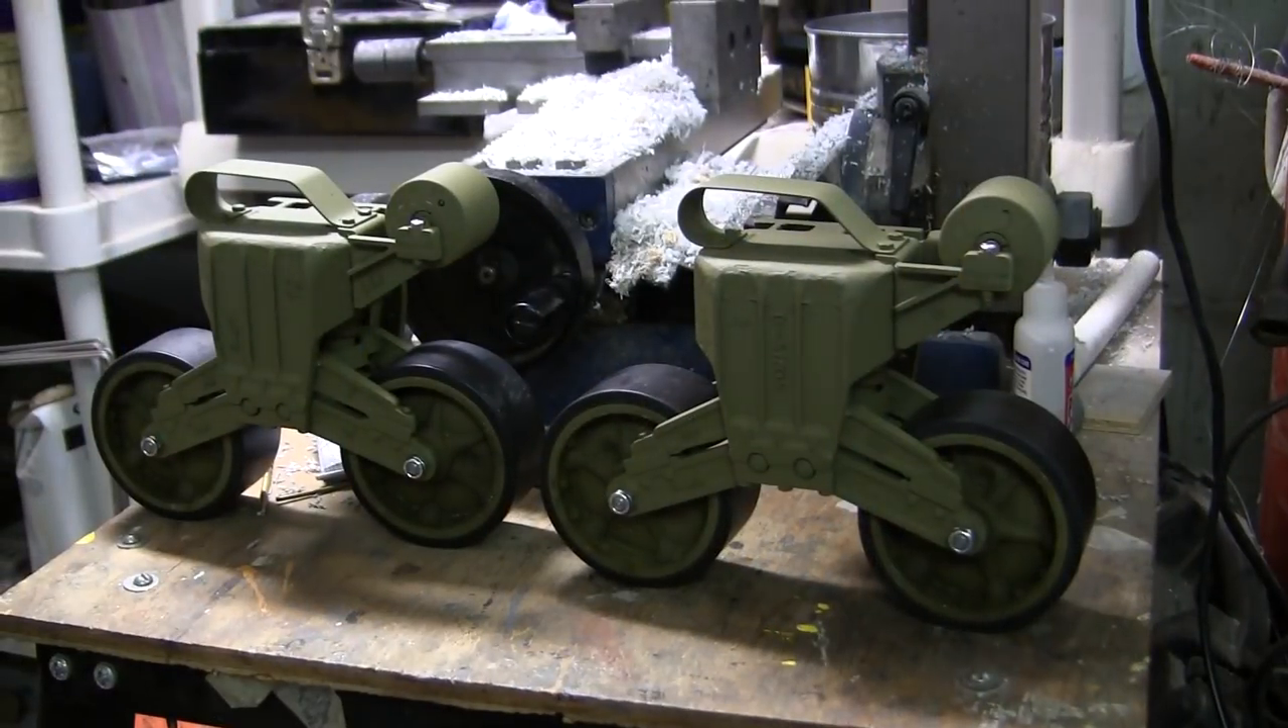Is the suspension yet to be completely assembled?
No.